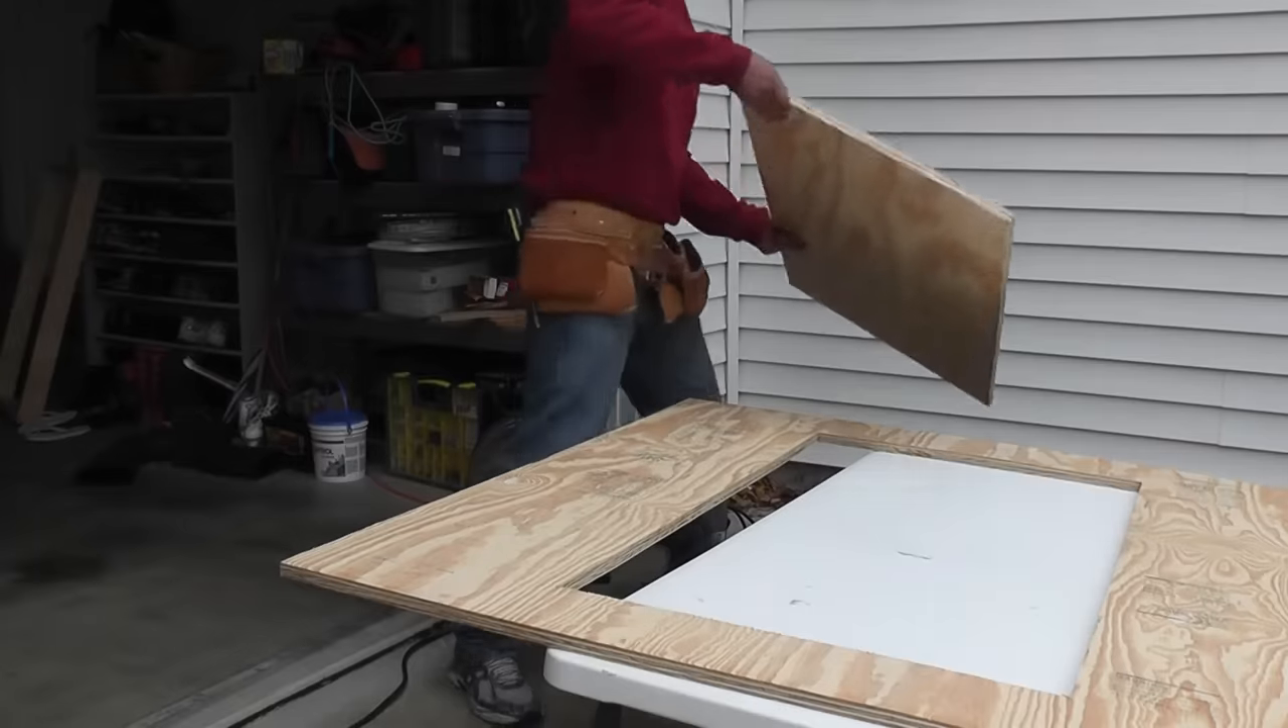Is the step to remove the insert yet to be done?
No.